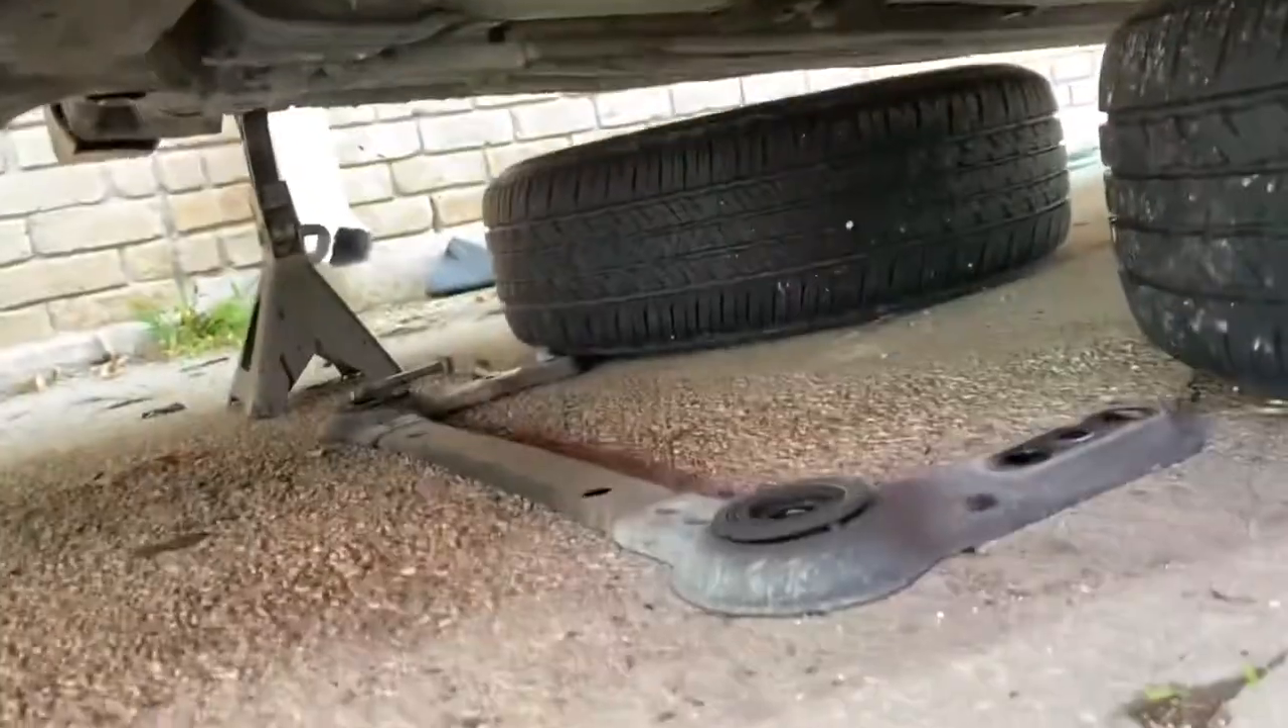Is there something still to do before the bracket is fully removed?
No.